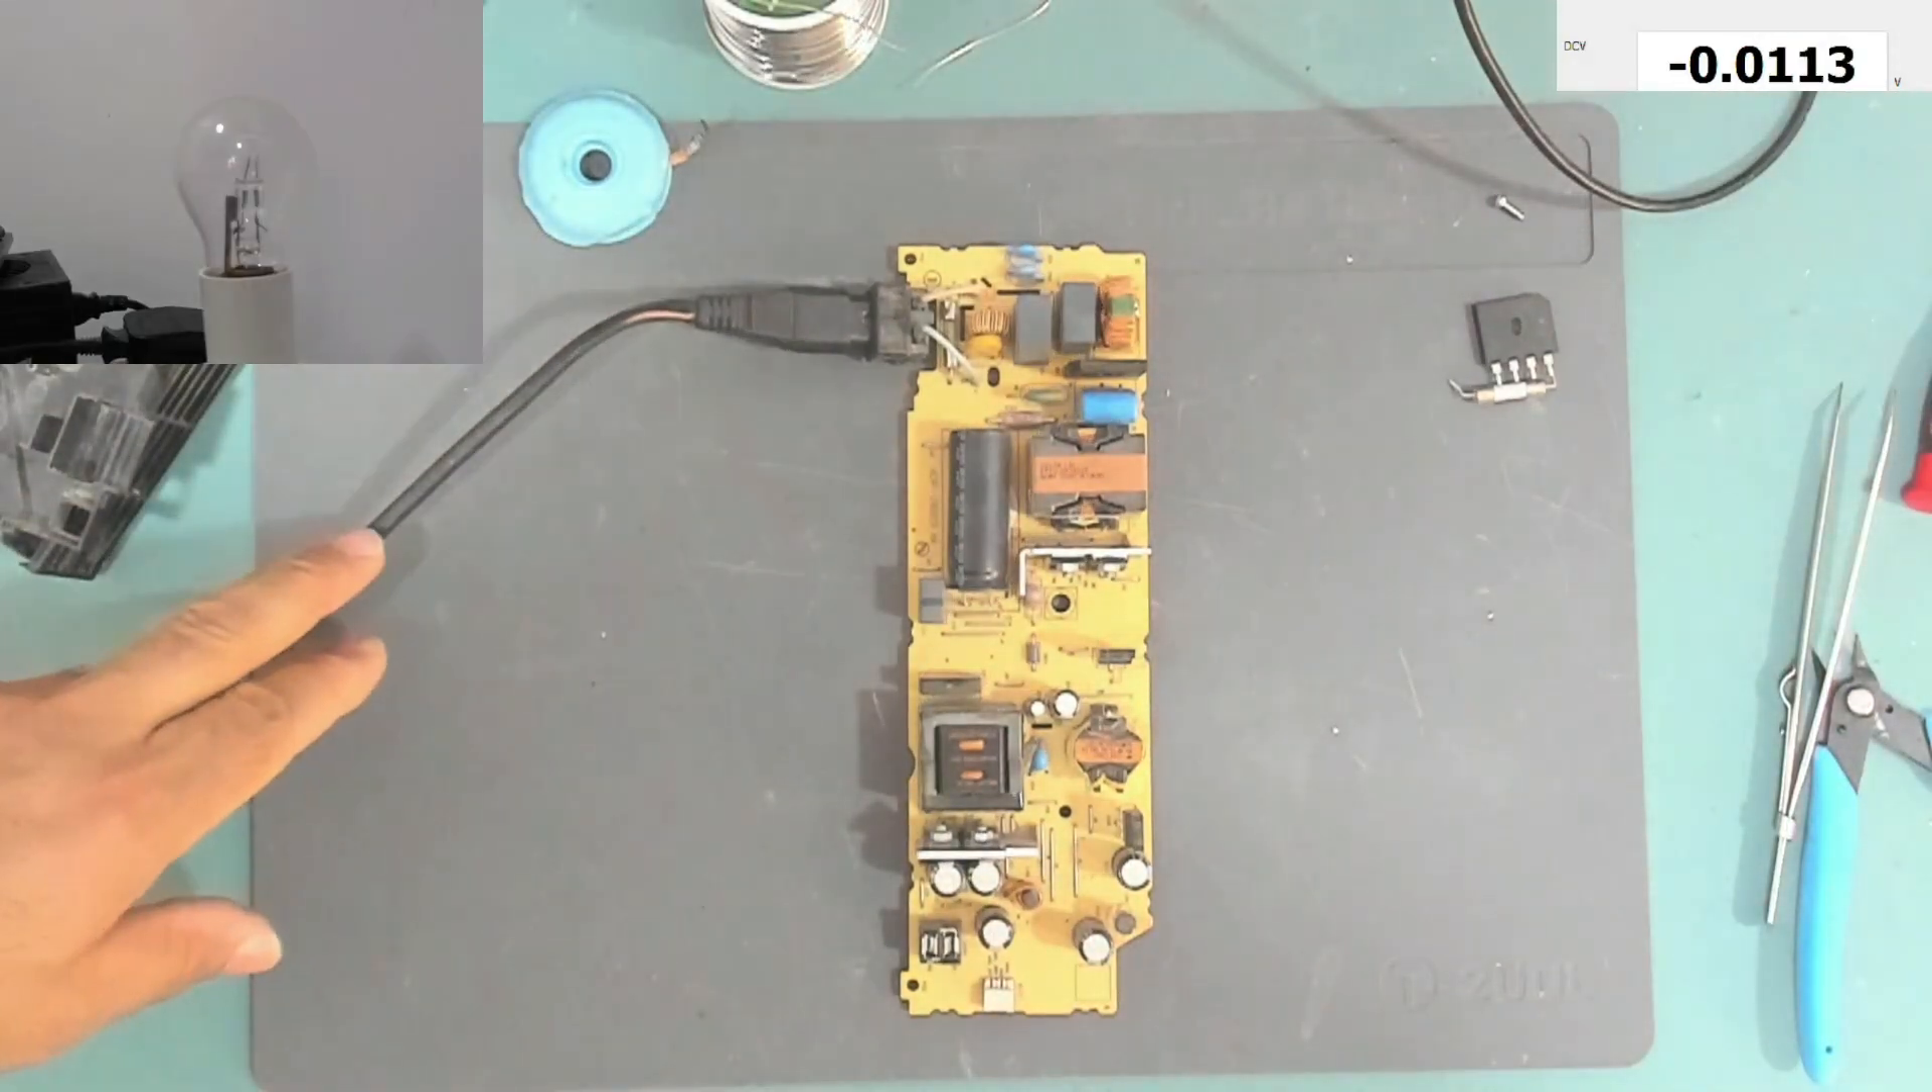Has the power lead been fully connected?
Yes.